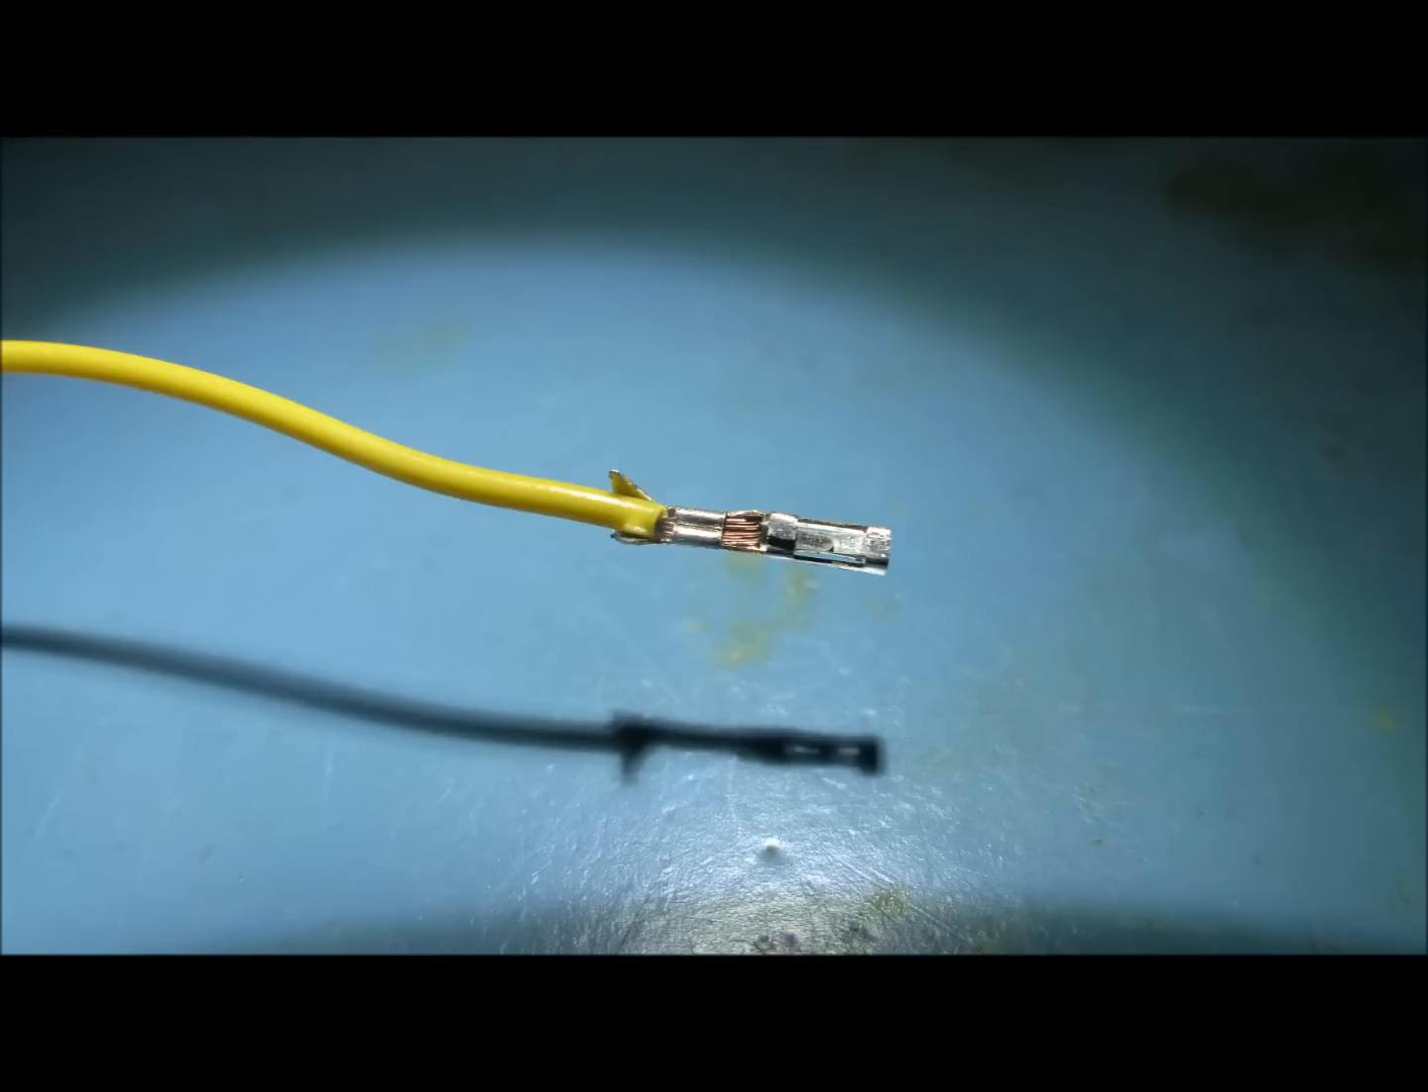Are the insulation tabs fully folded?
No.